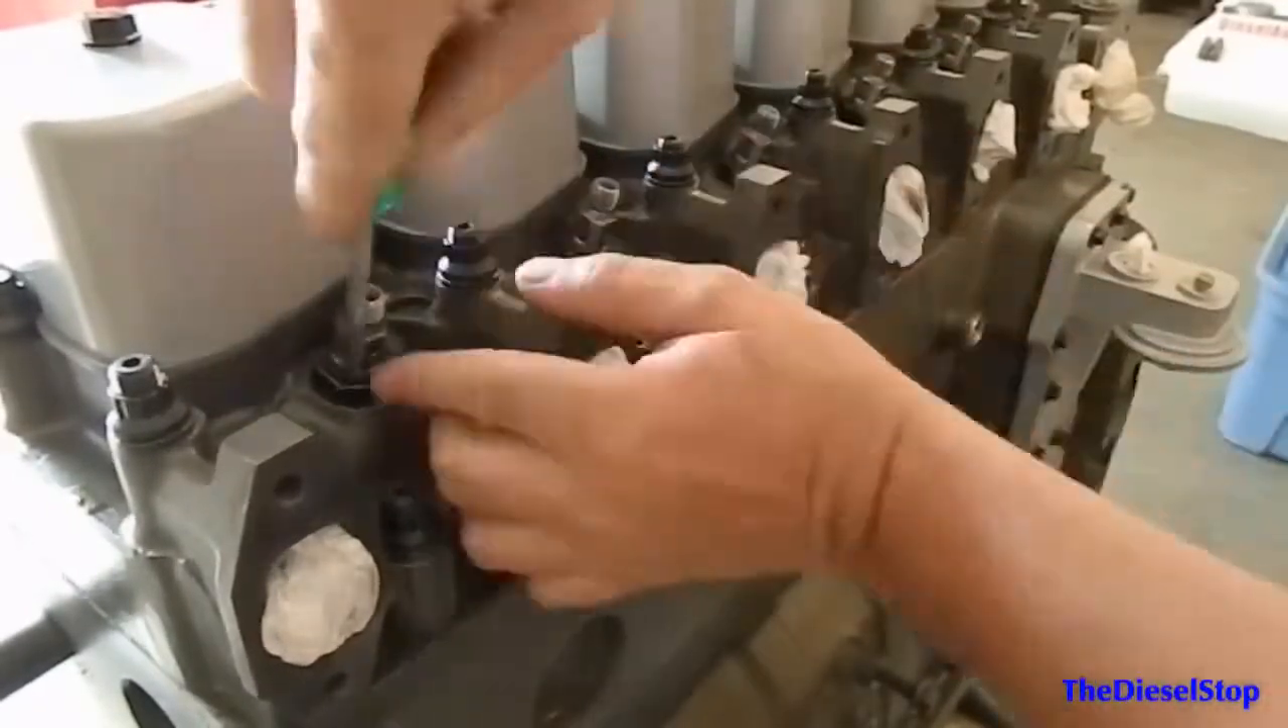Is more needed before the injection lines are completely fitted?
Yes.